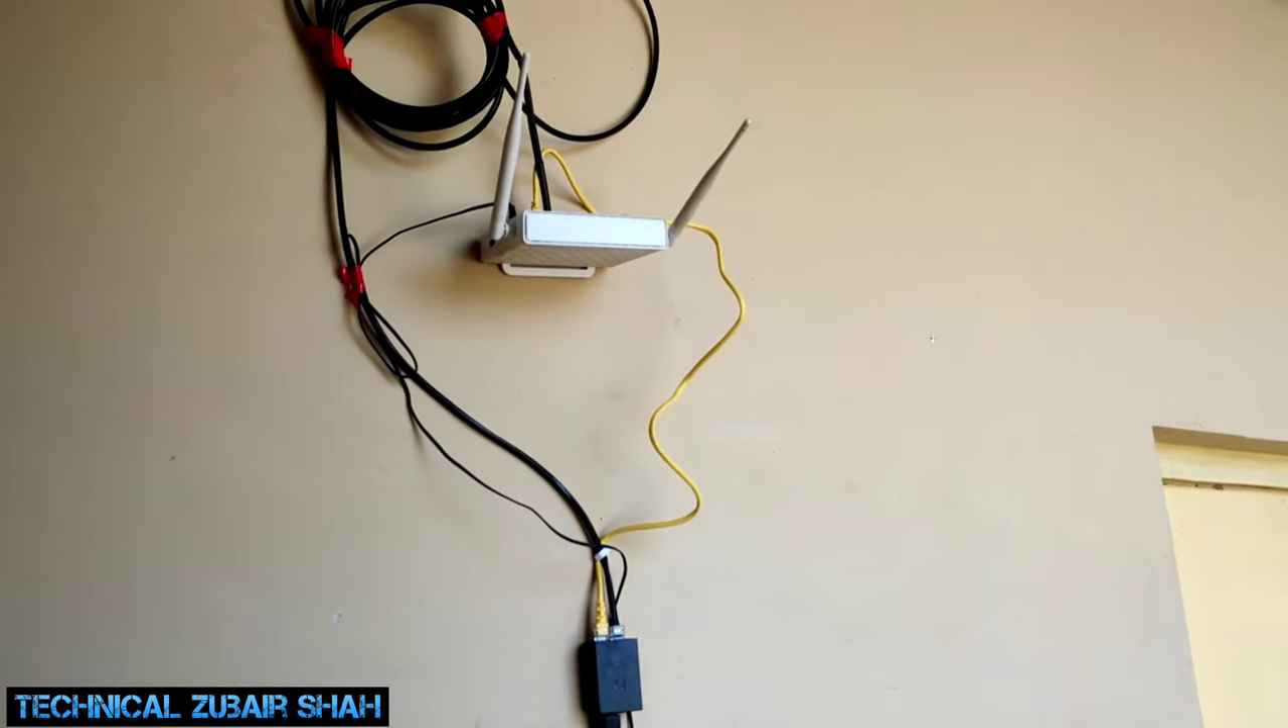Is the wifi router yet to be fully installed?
No.